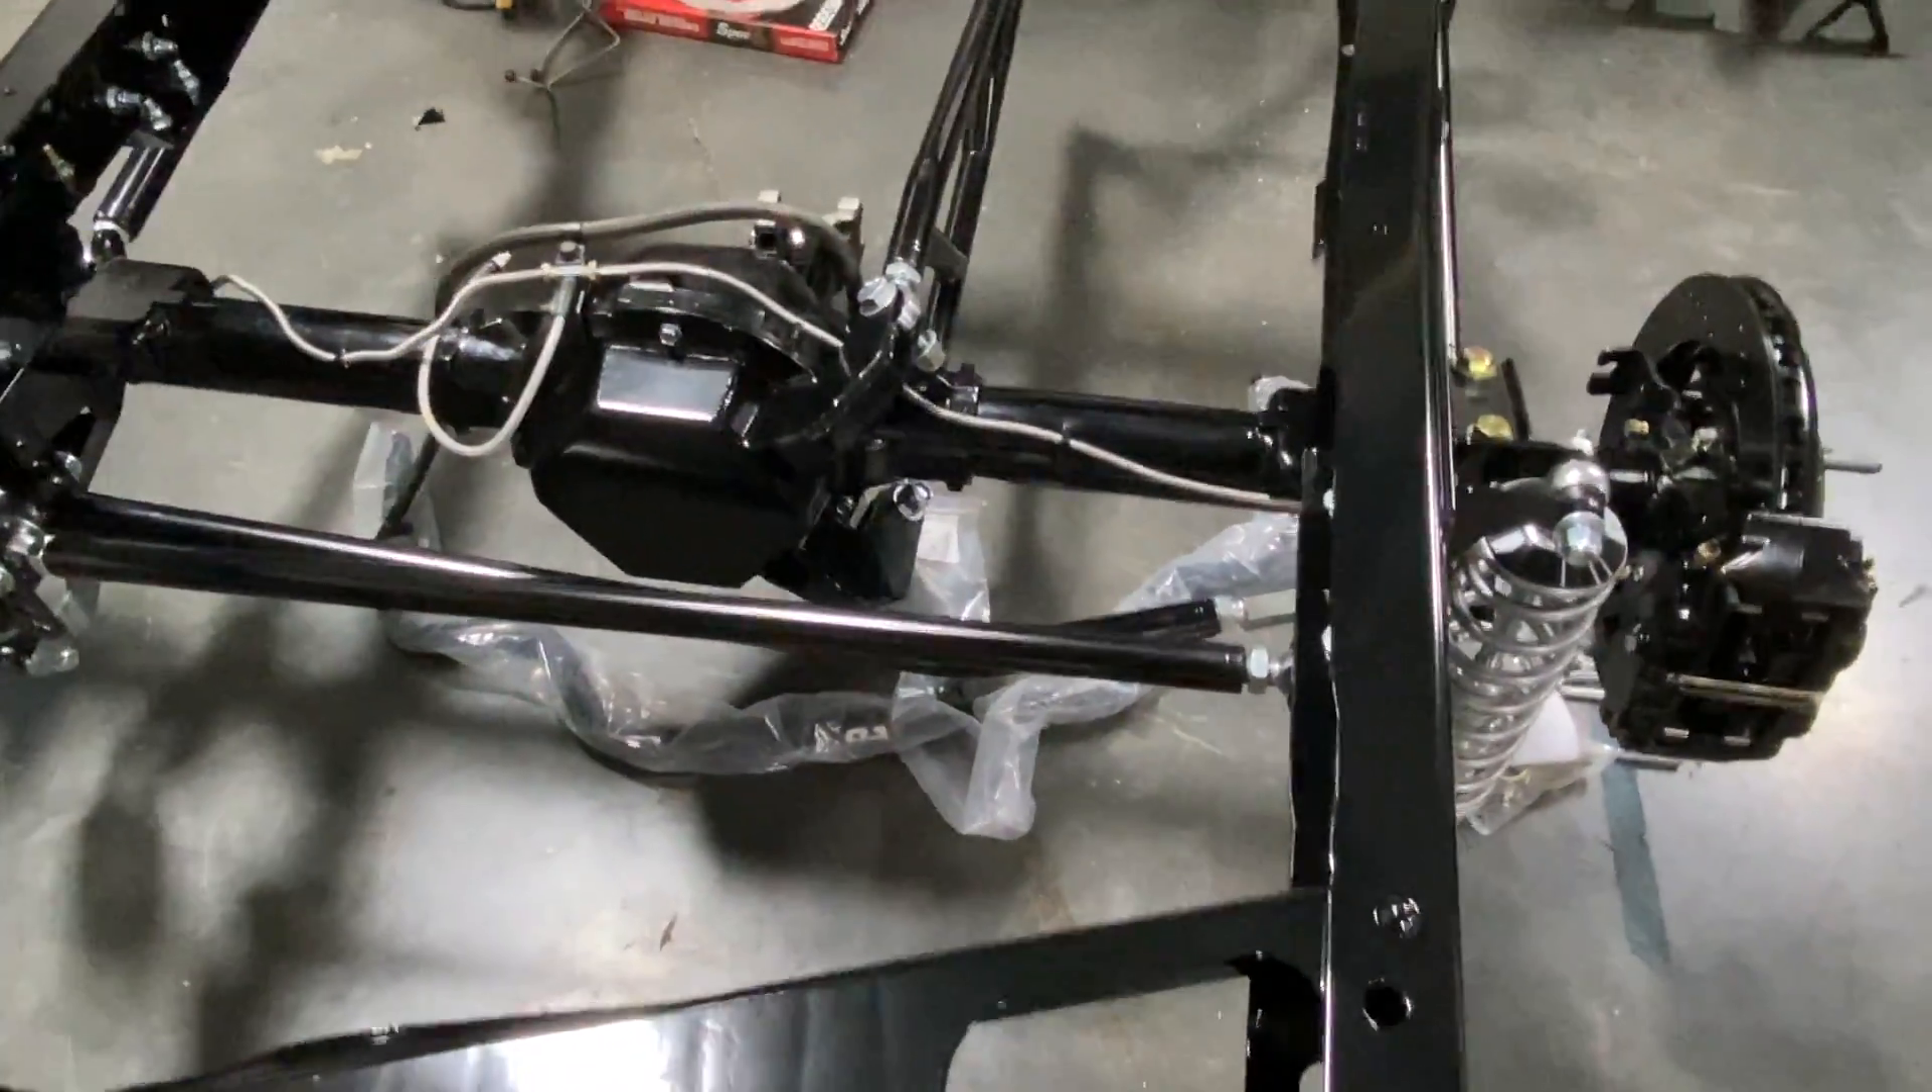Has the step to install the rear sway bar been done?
No.